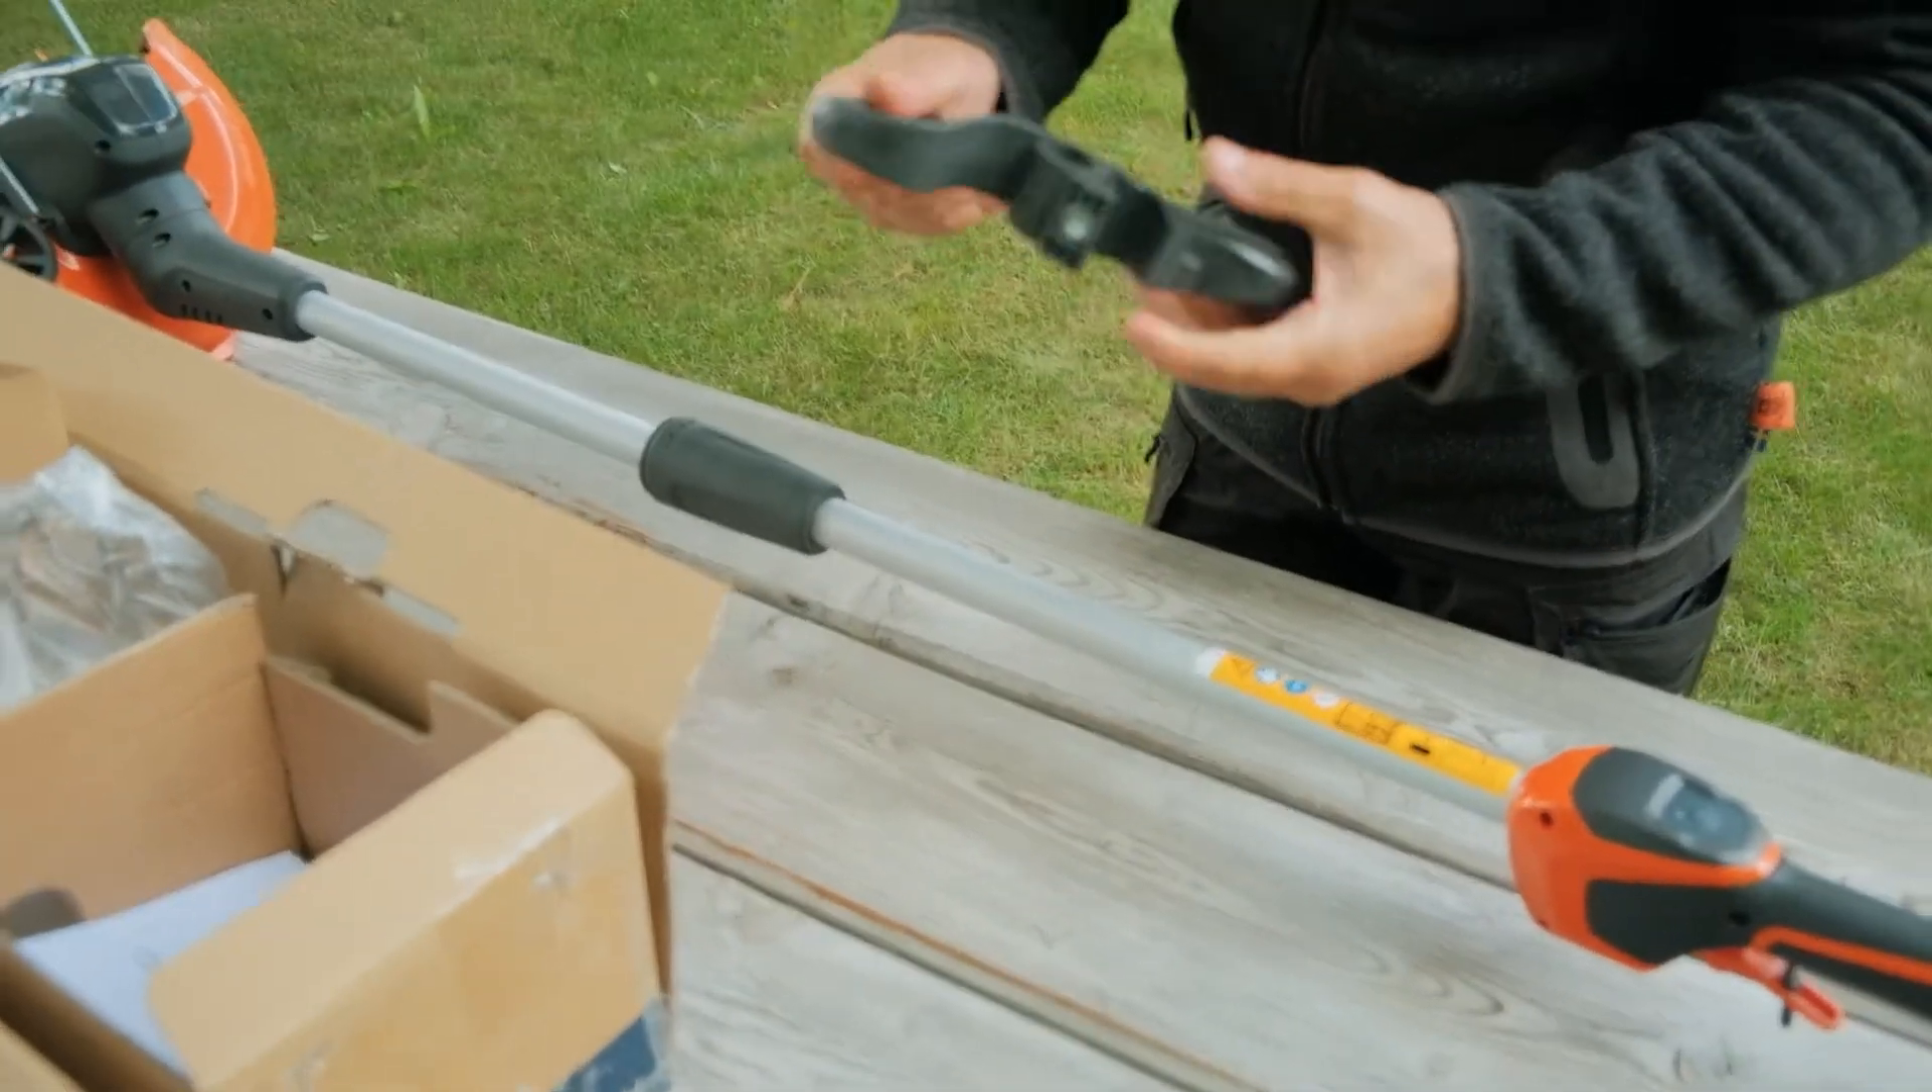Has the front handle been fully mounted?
No.